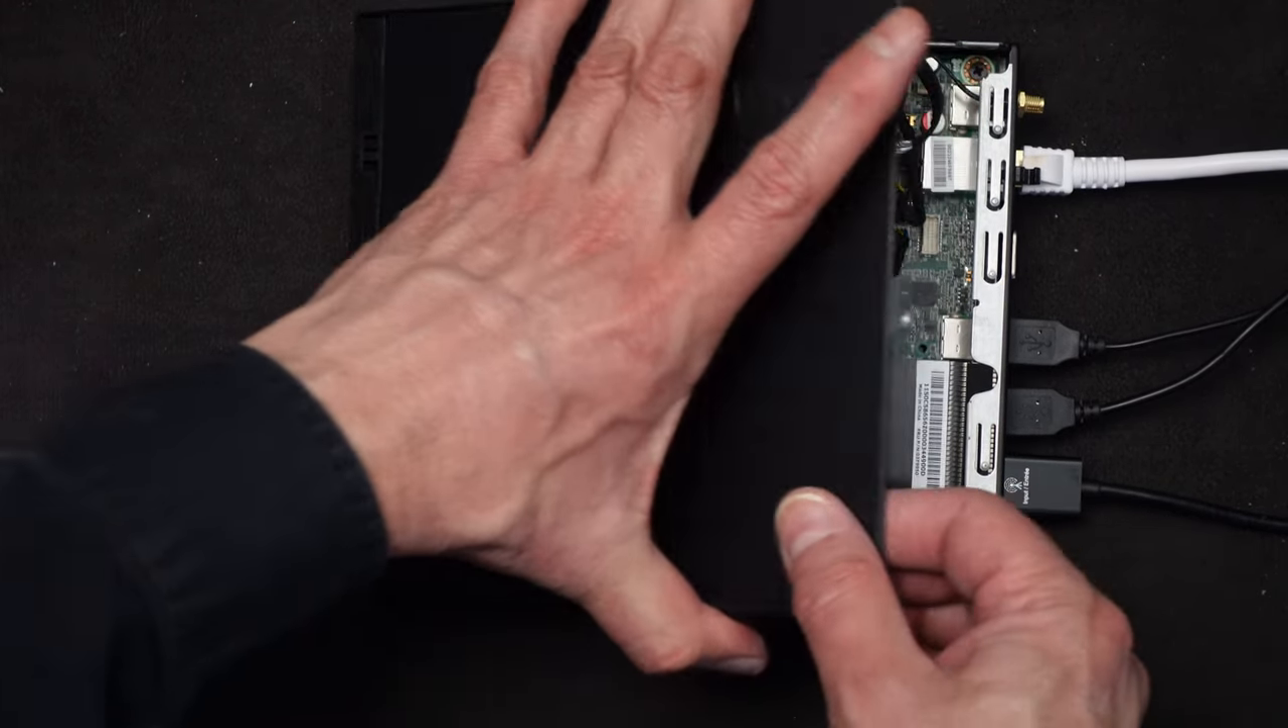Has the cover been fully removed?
No.